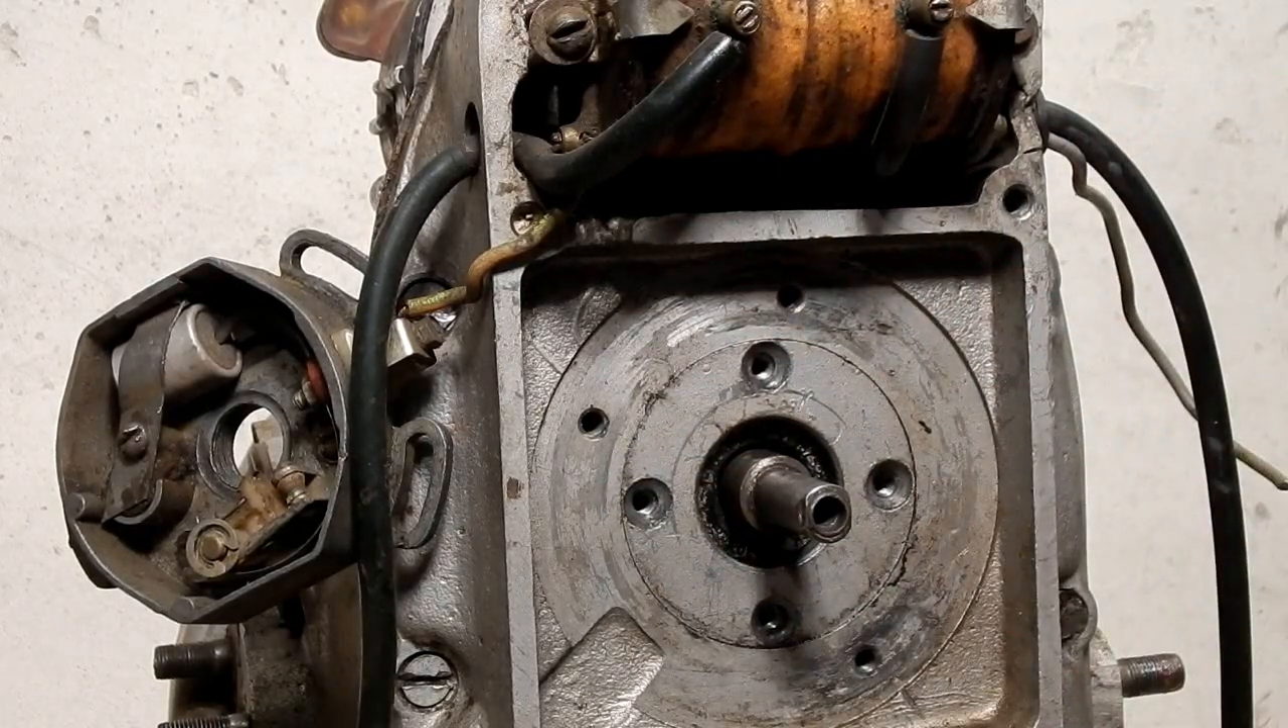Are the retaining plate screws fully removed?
Yes.